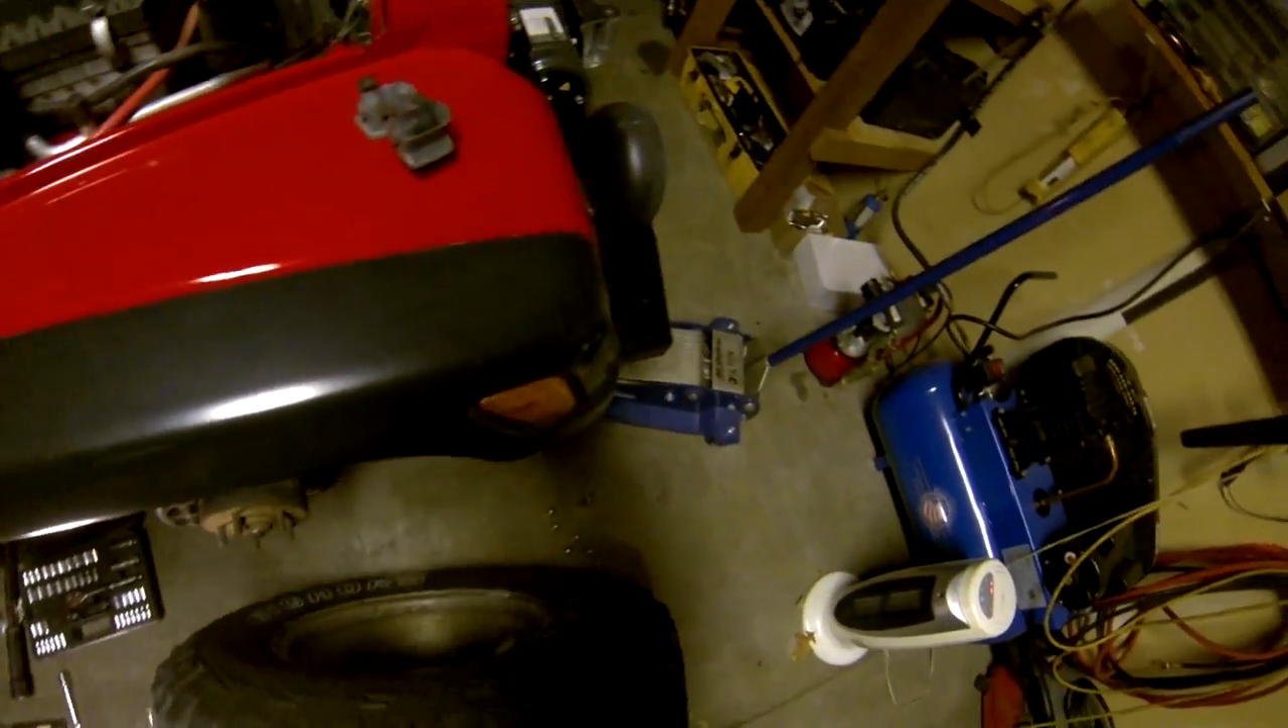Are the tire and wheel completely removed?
Yes.